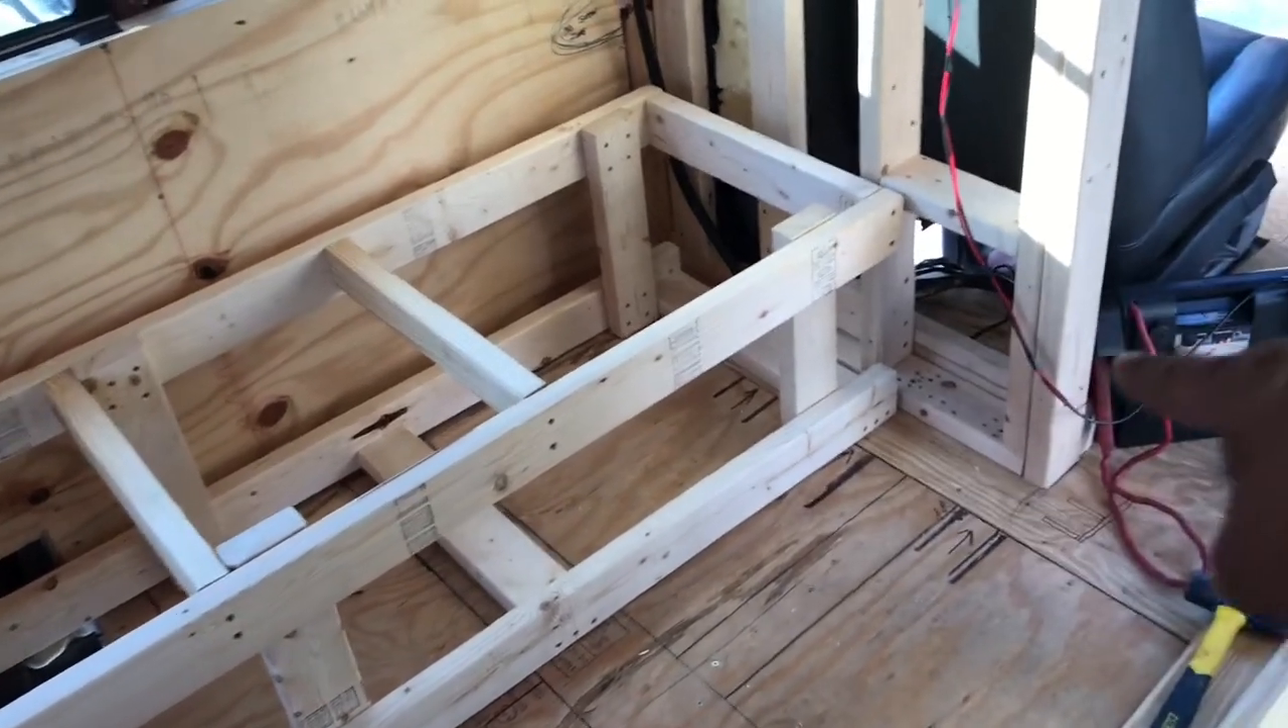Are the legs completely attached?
Yes.